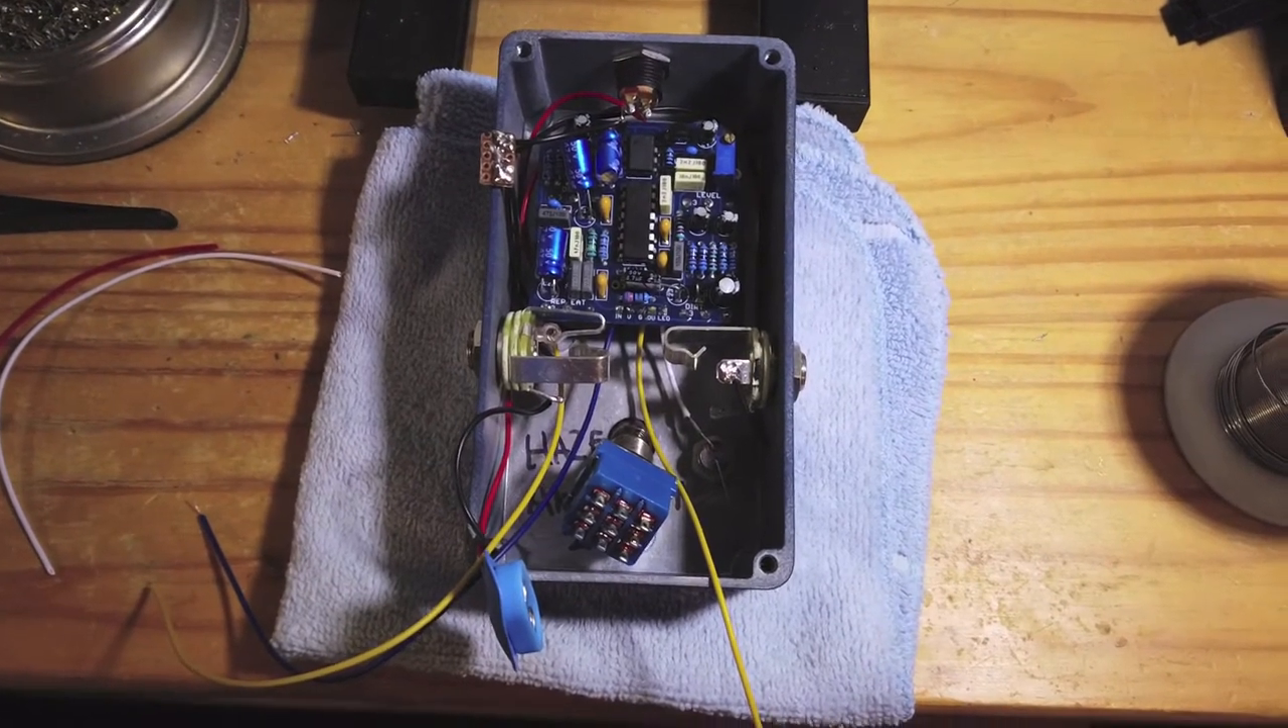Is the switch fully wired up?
No.